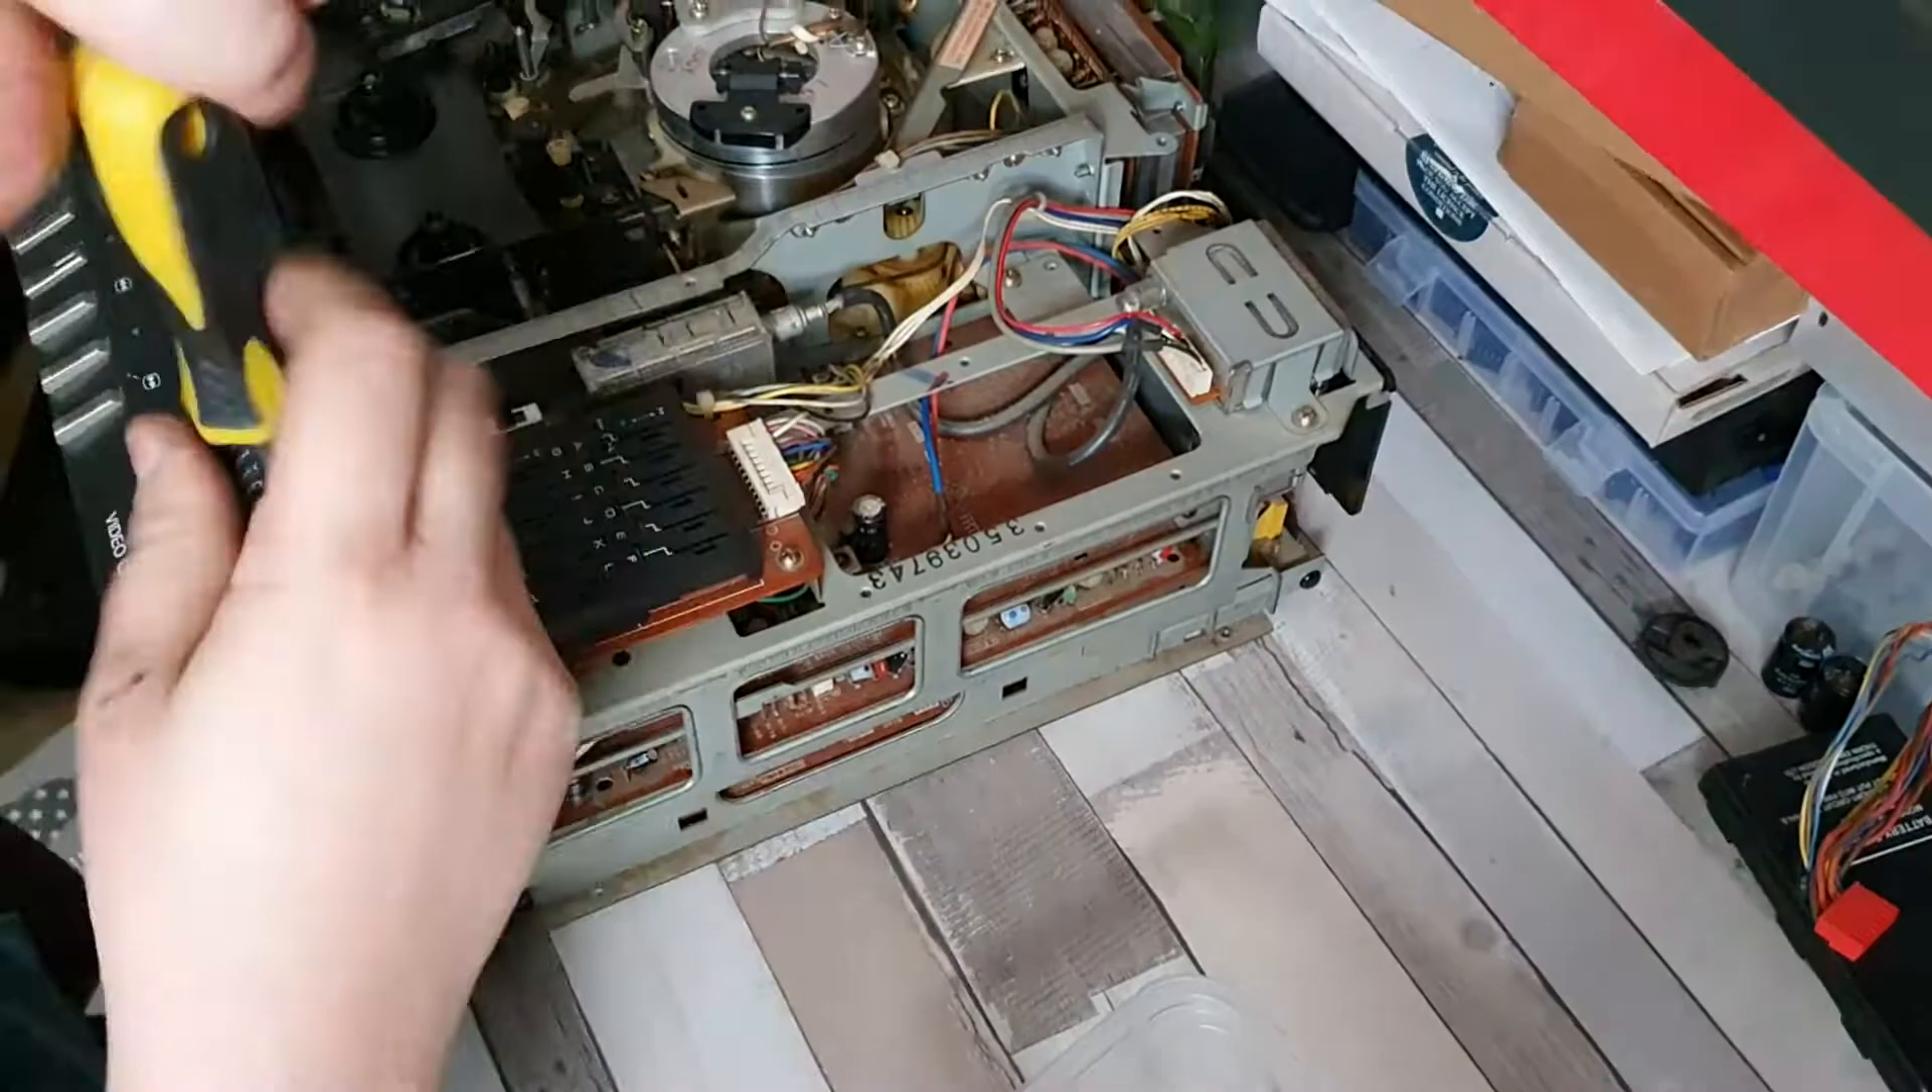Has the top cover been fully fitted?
No.